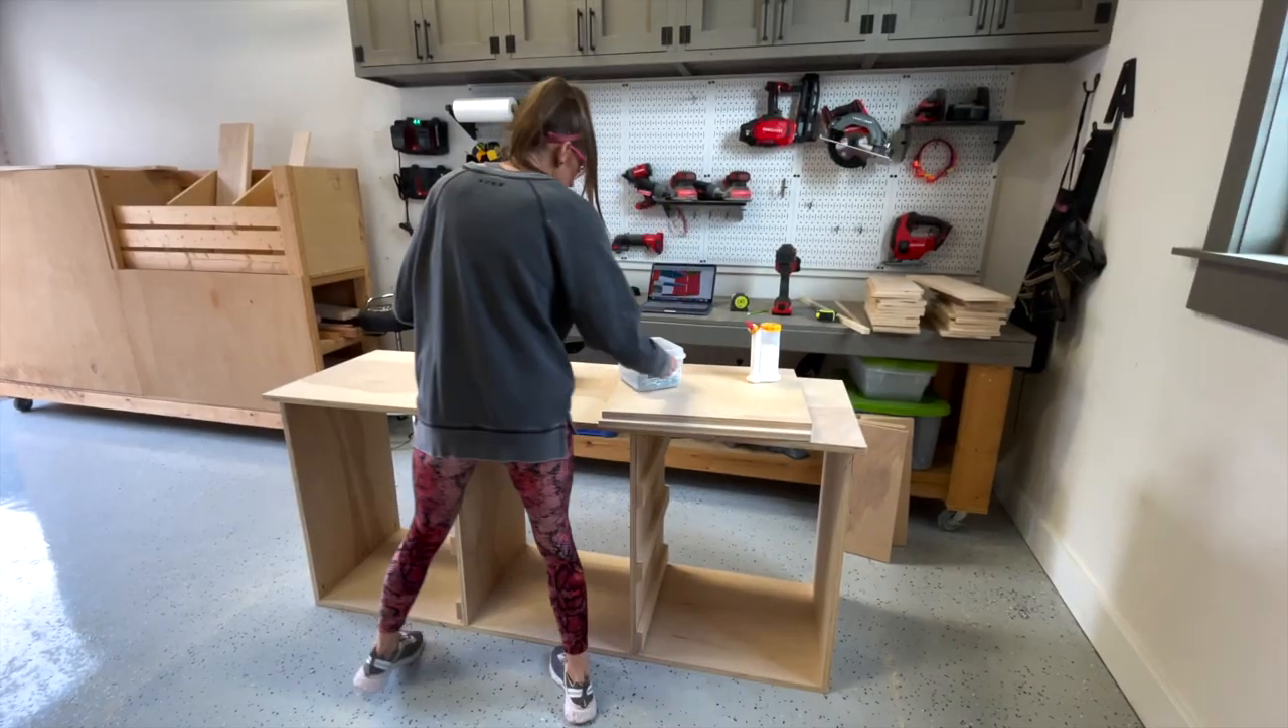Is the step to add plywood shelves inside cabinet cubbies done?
No.